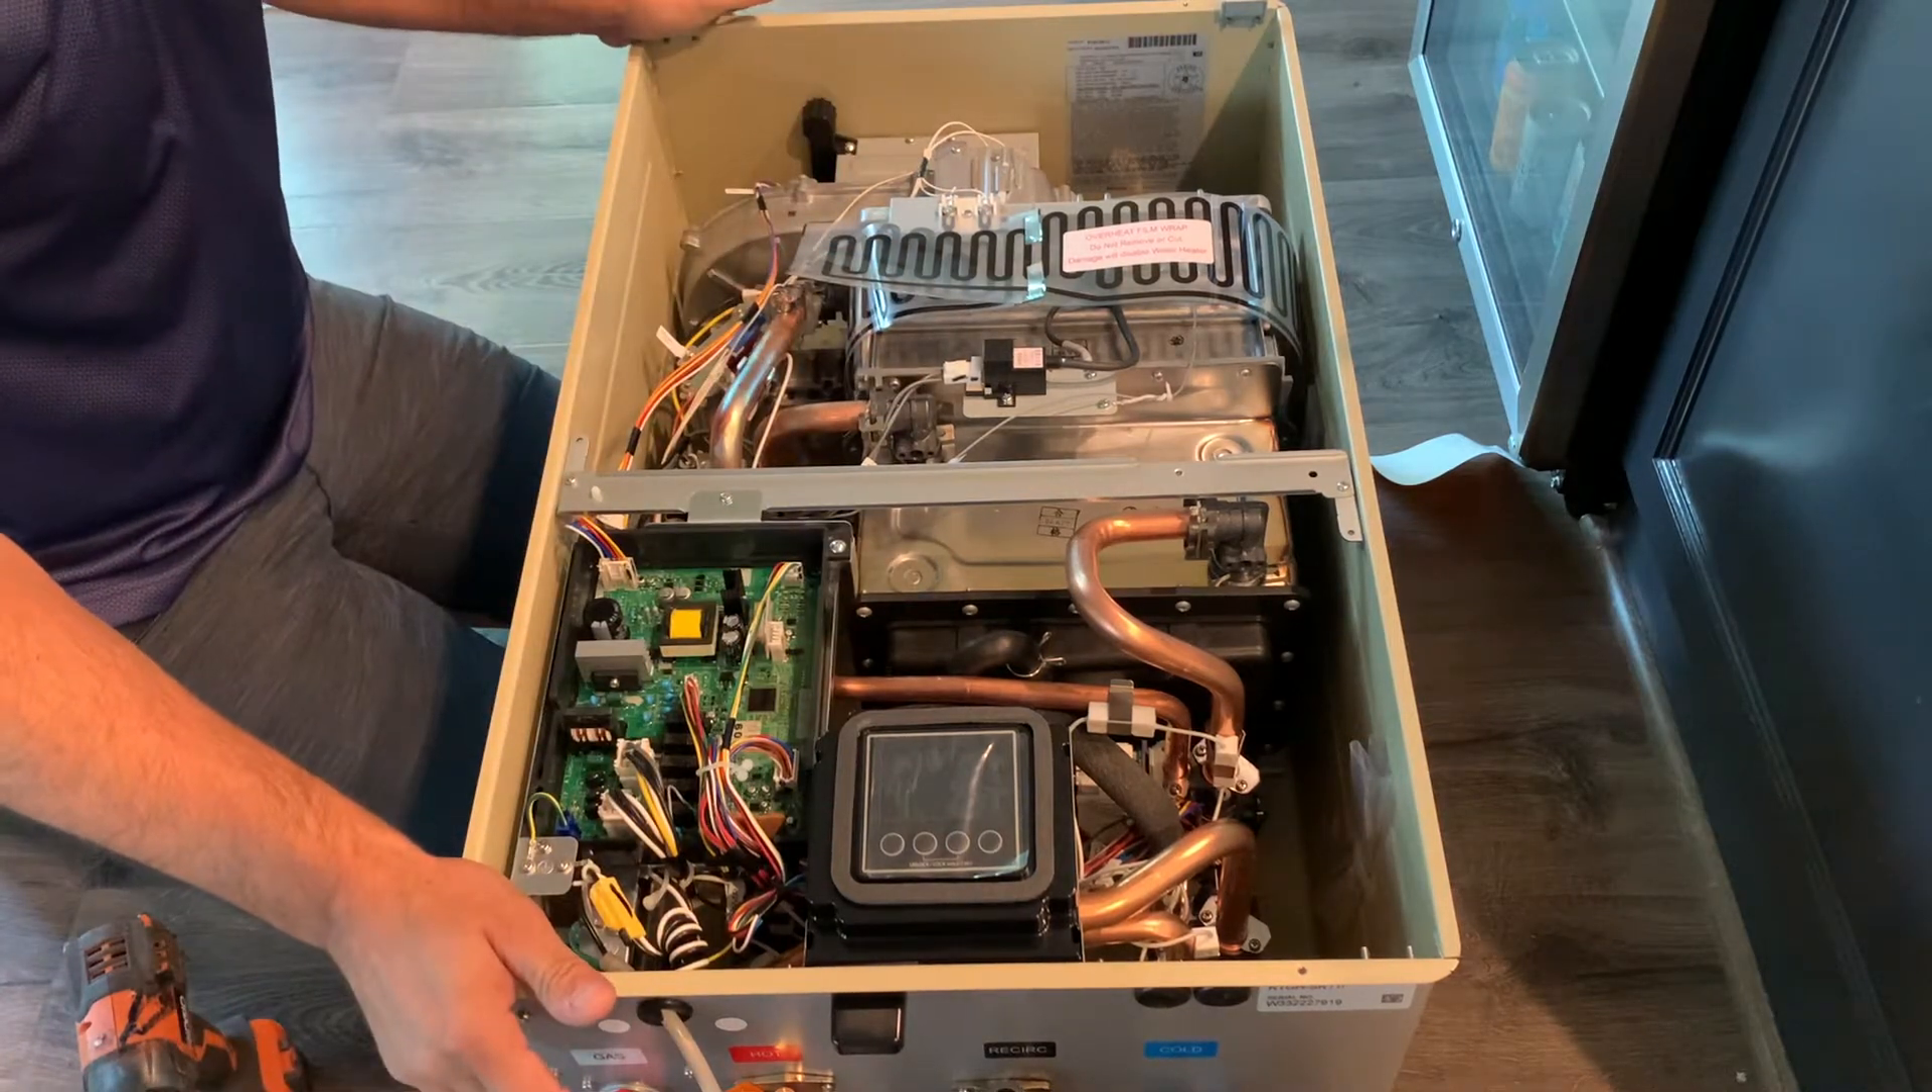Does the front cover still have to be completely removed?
No.